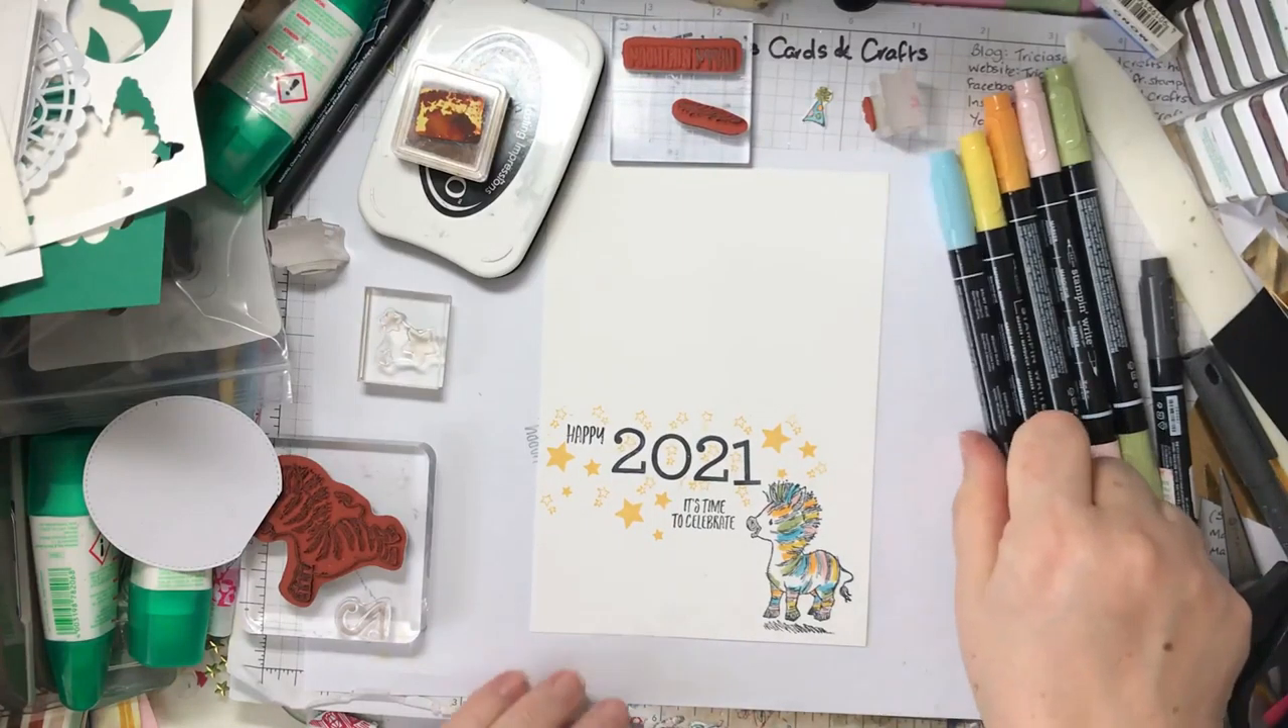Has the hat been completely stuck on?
No.